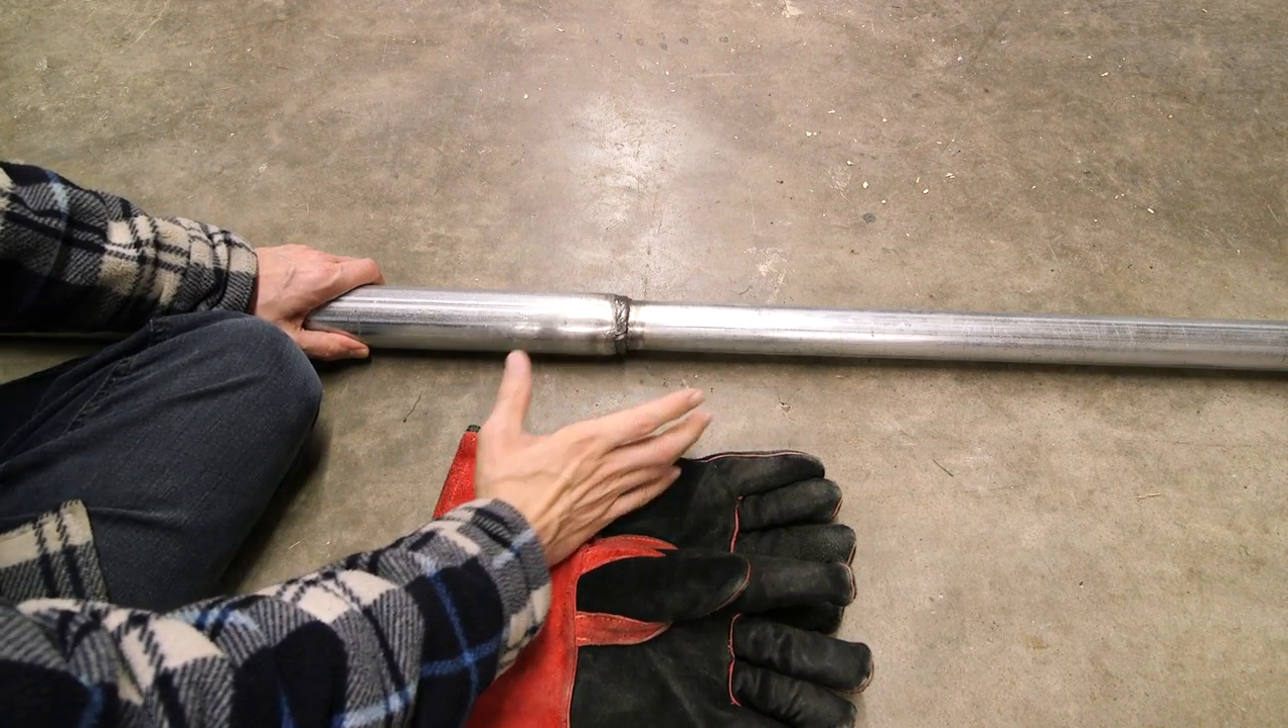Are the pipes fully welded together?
Yes.